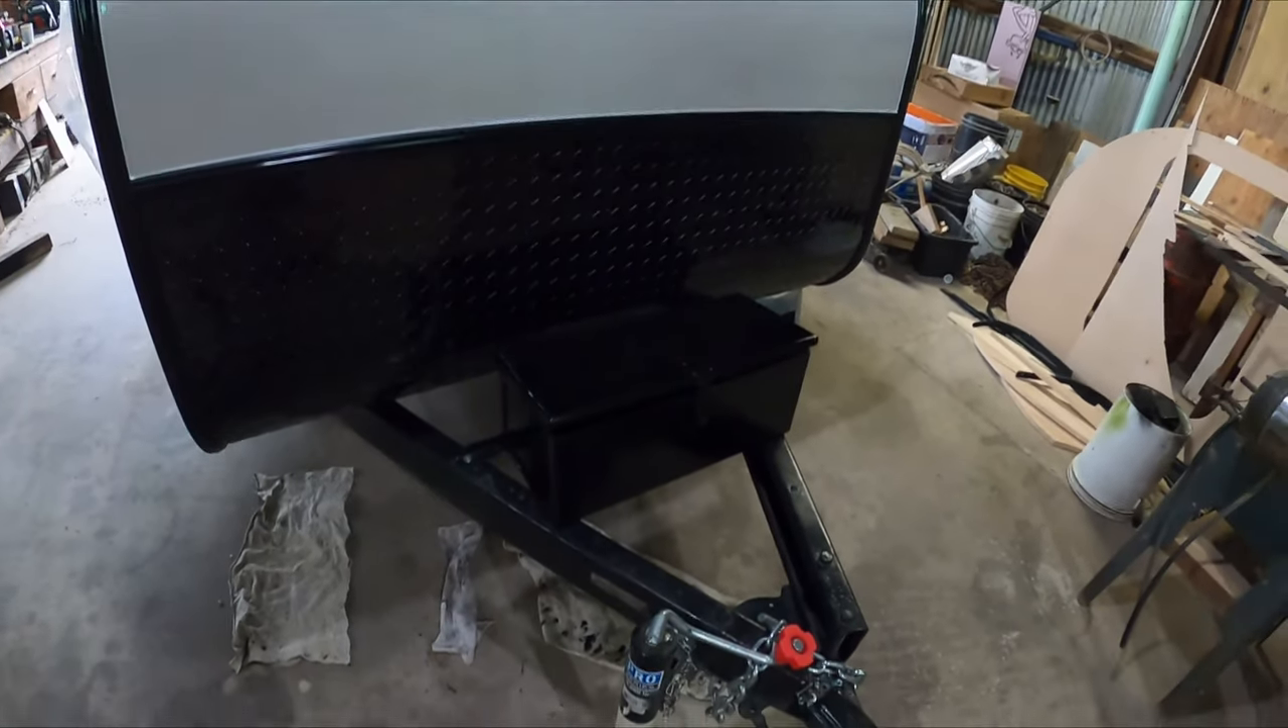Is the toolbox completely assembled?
Yes.